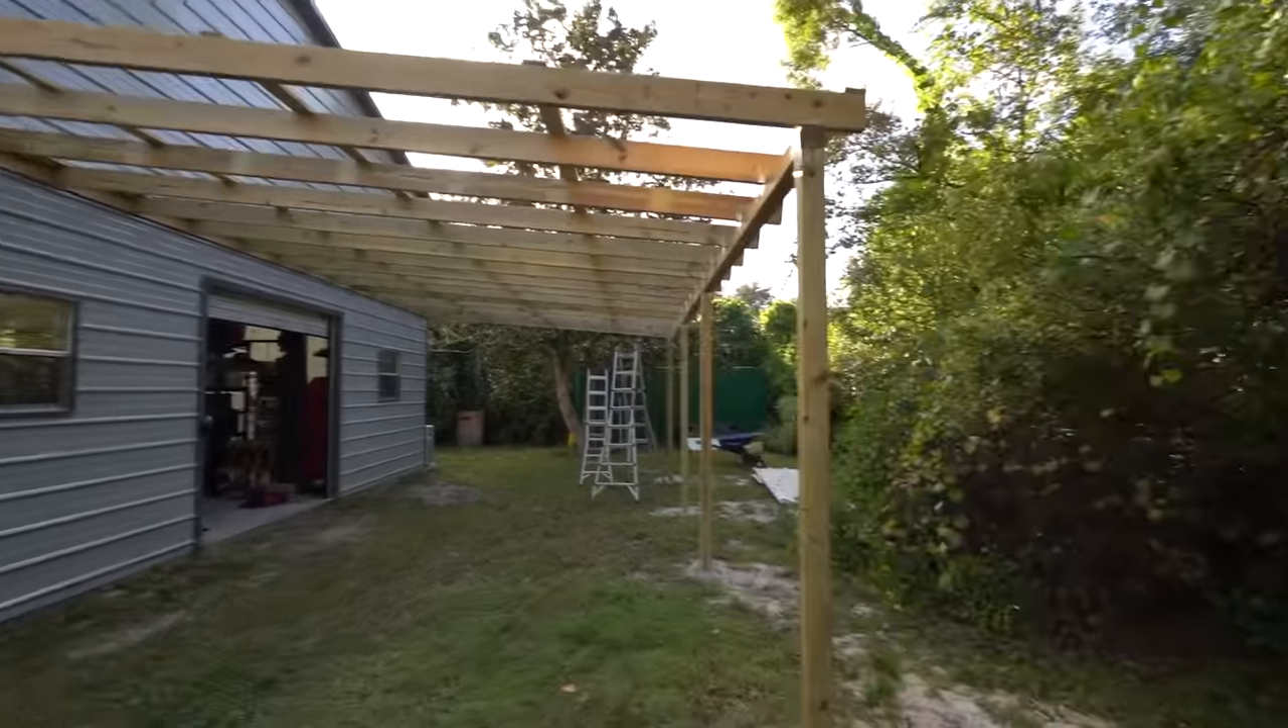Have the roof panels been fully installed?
No.